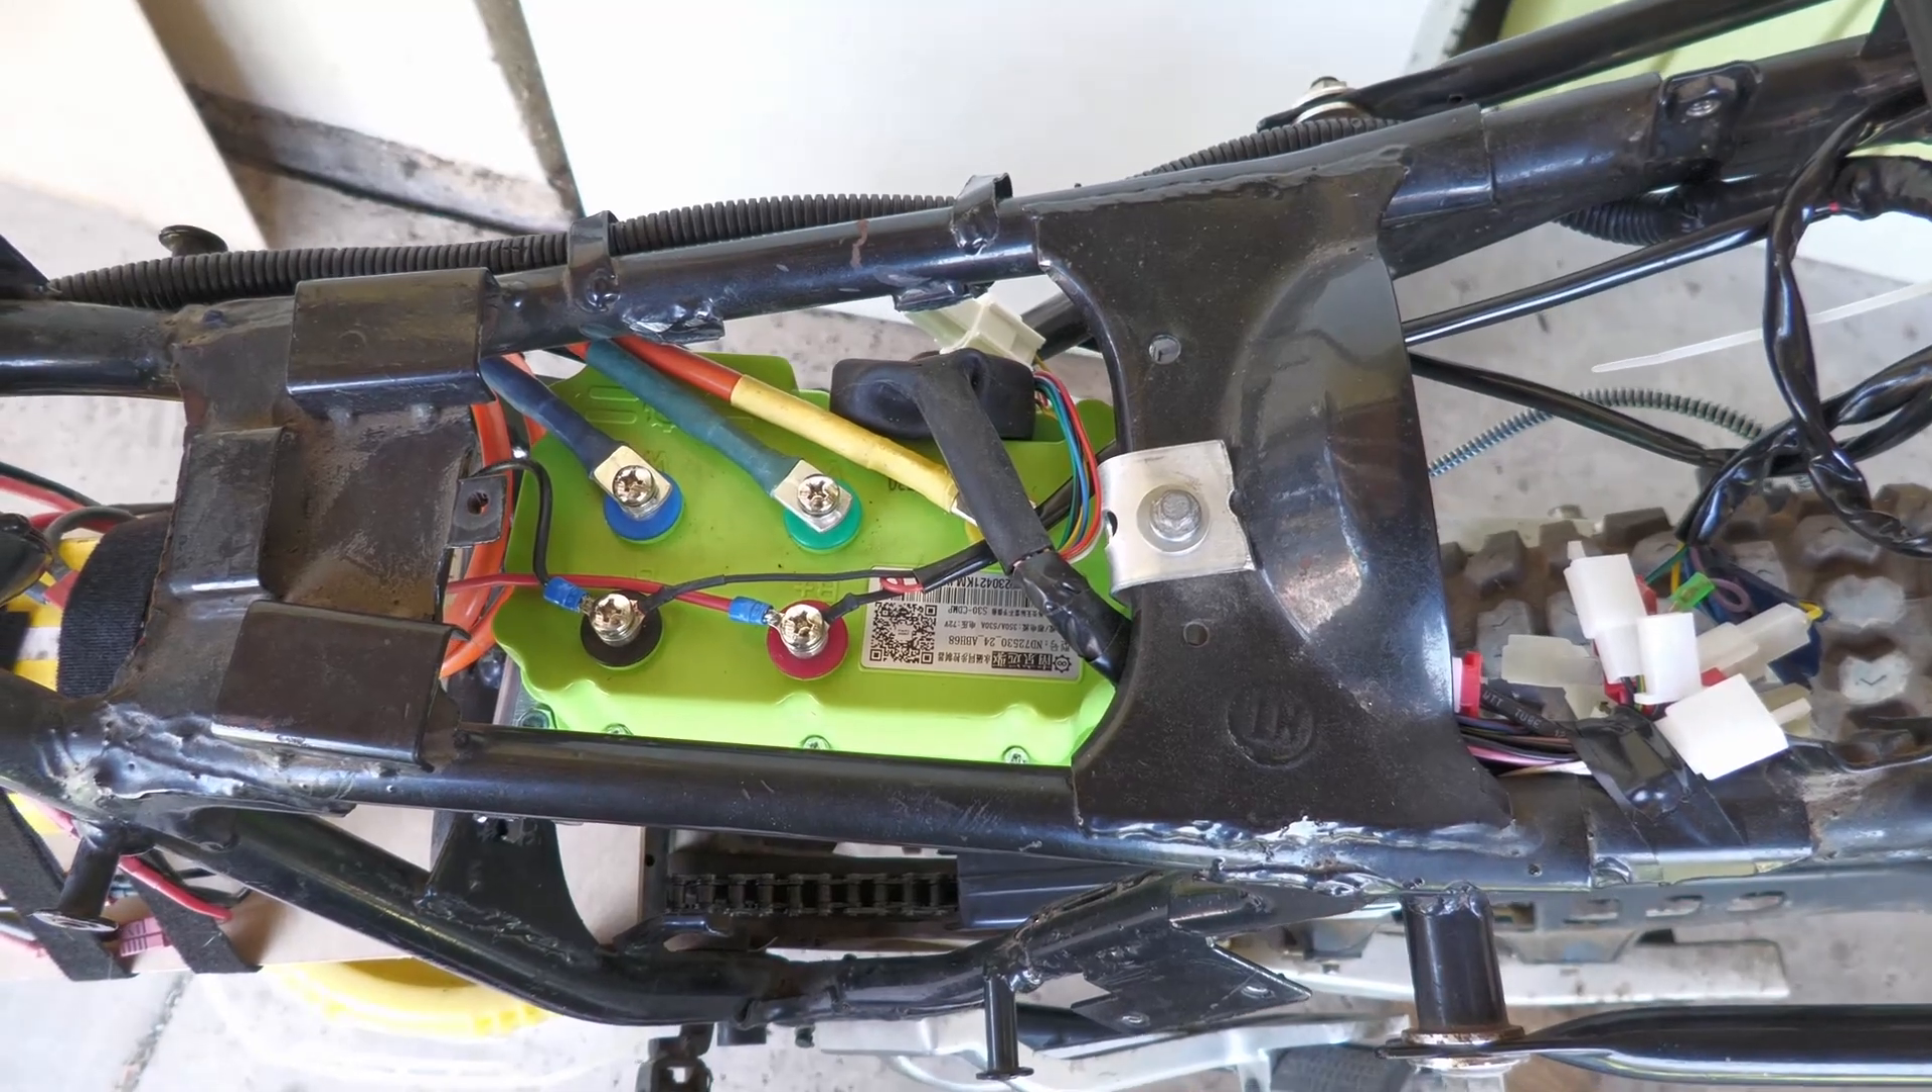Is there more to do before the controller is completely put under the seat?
No.